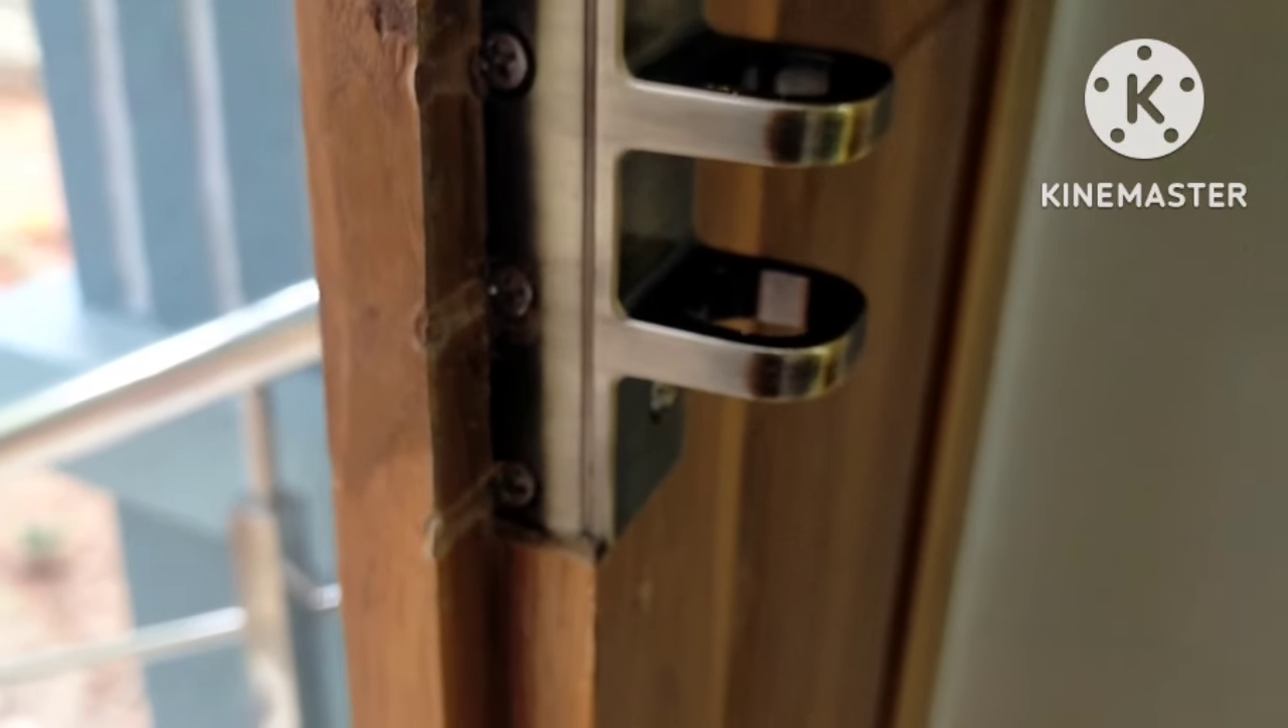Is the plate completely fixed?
Yes.